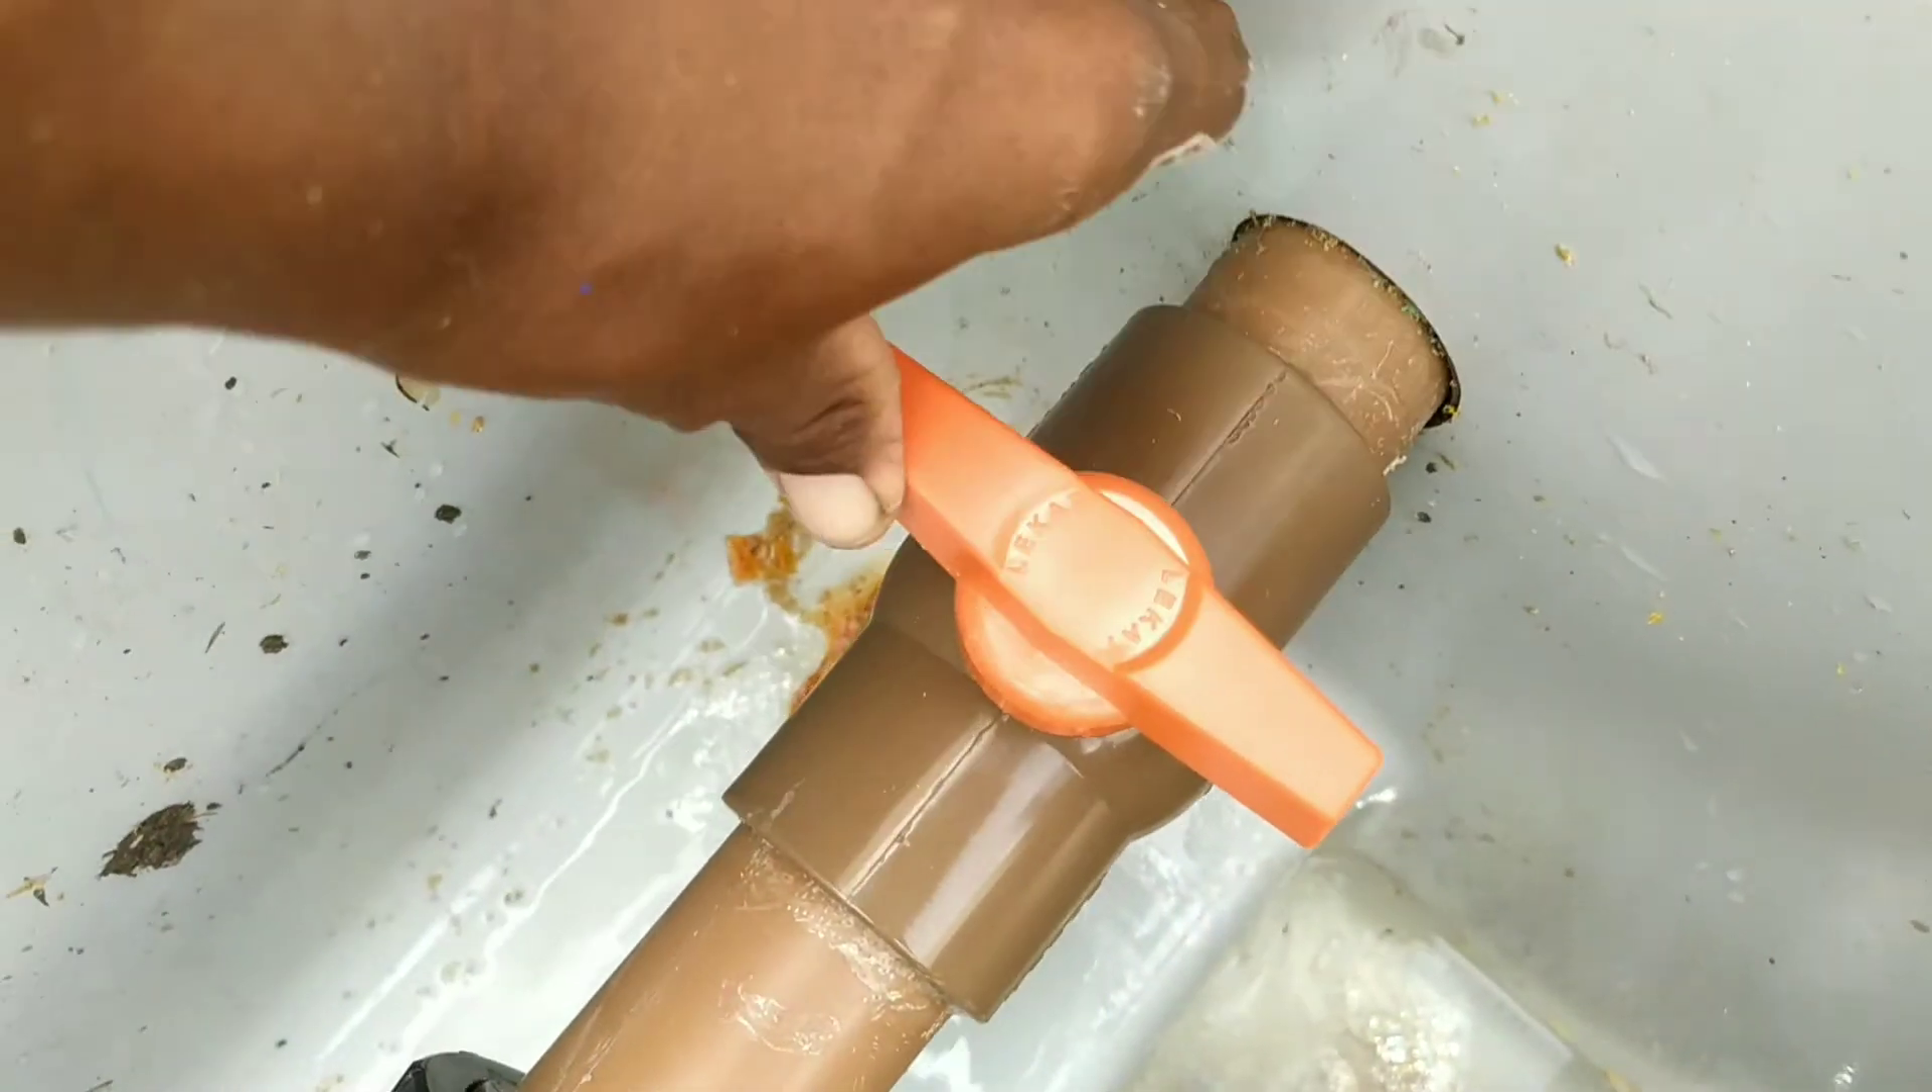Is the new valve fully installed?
Yes.